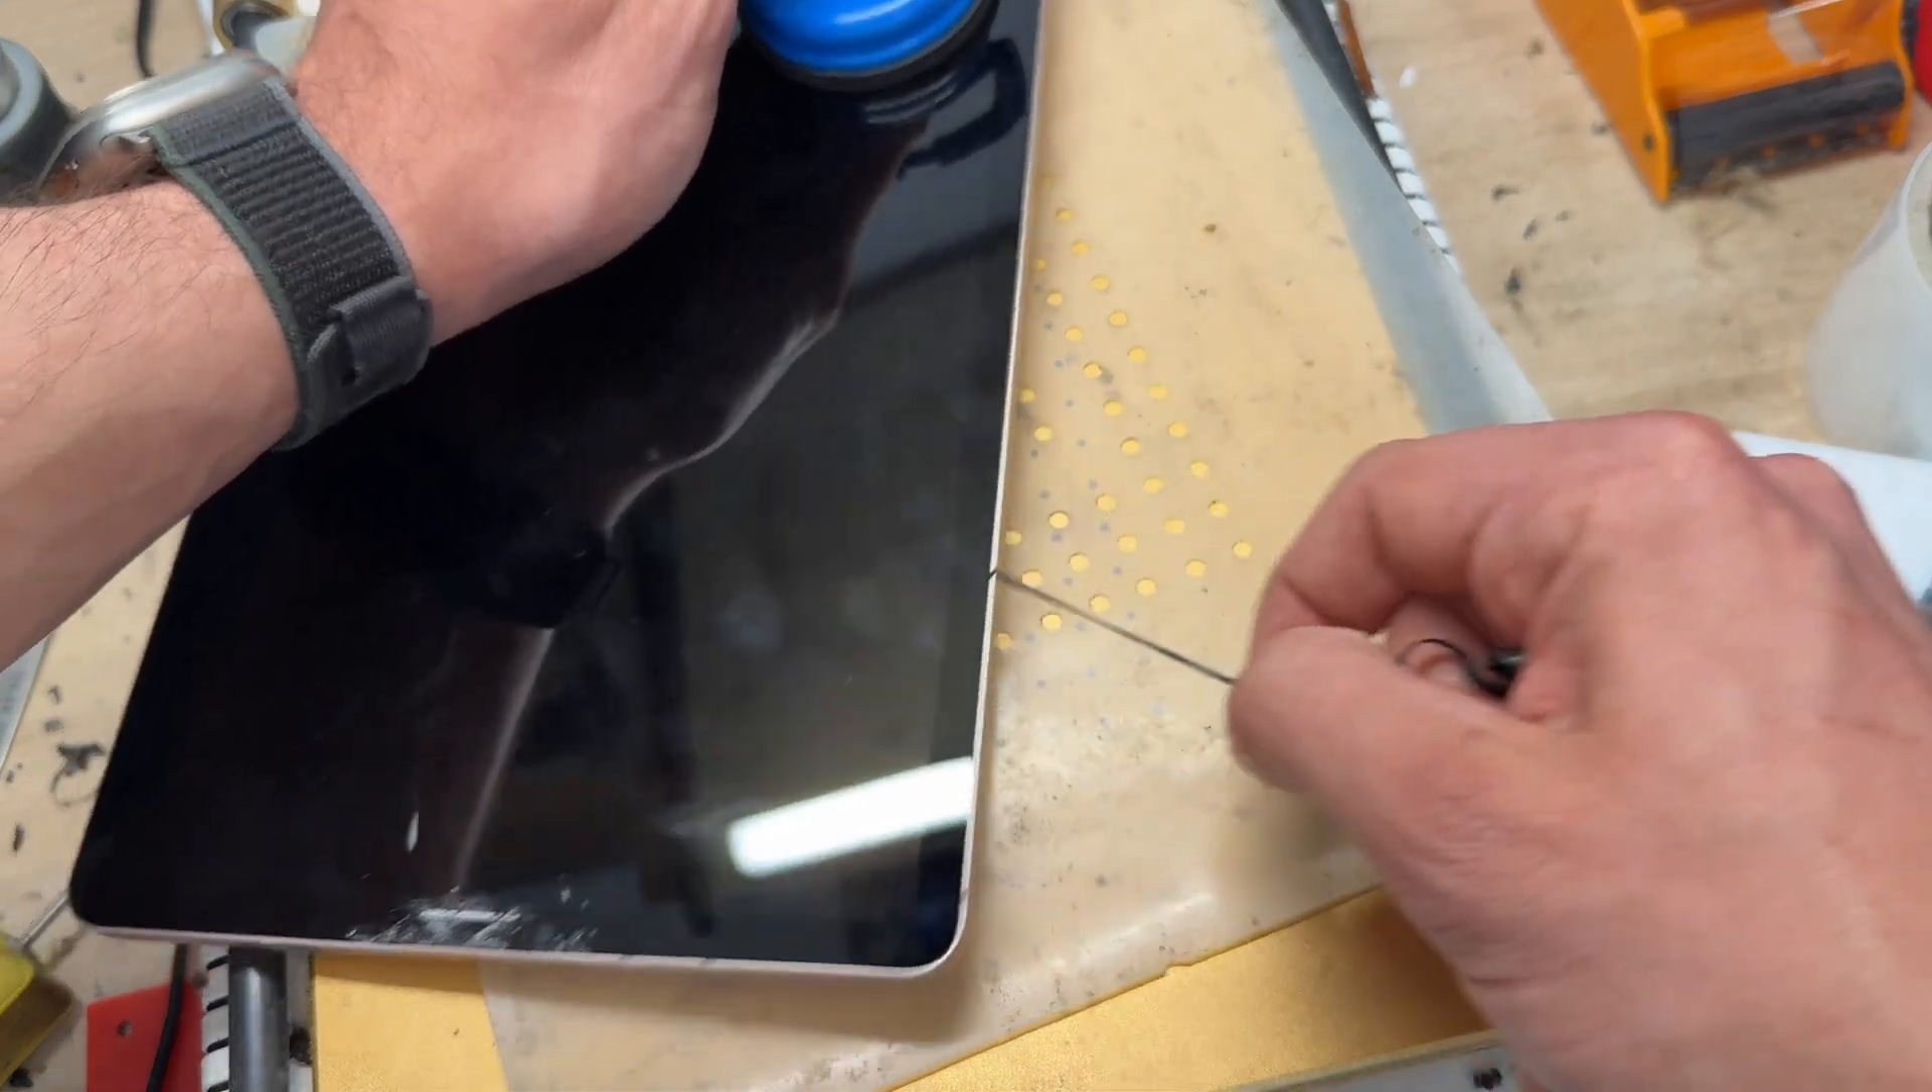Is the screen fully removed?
No.